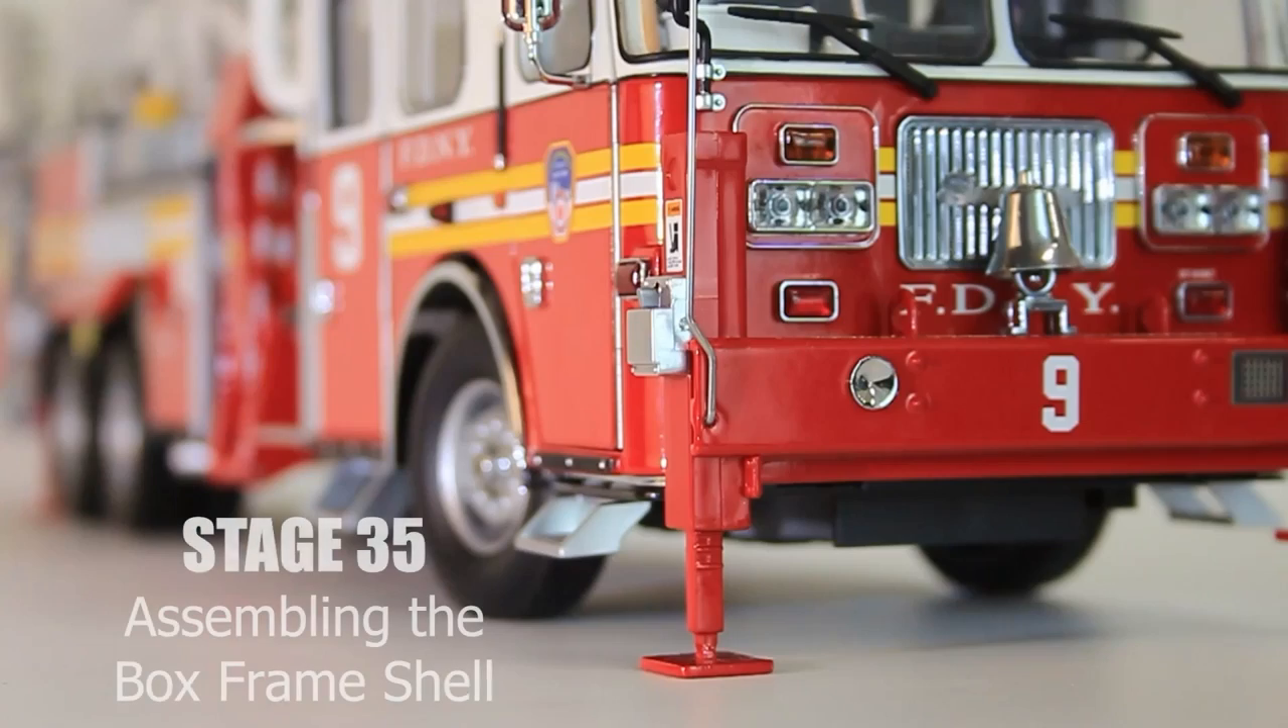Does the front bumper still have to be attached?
No.